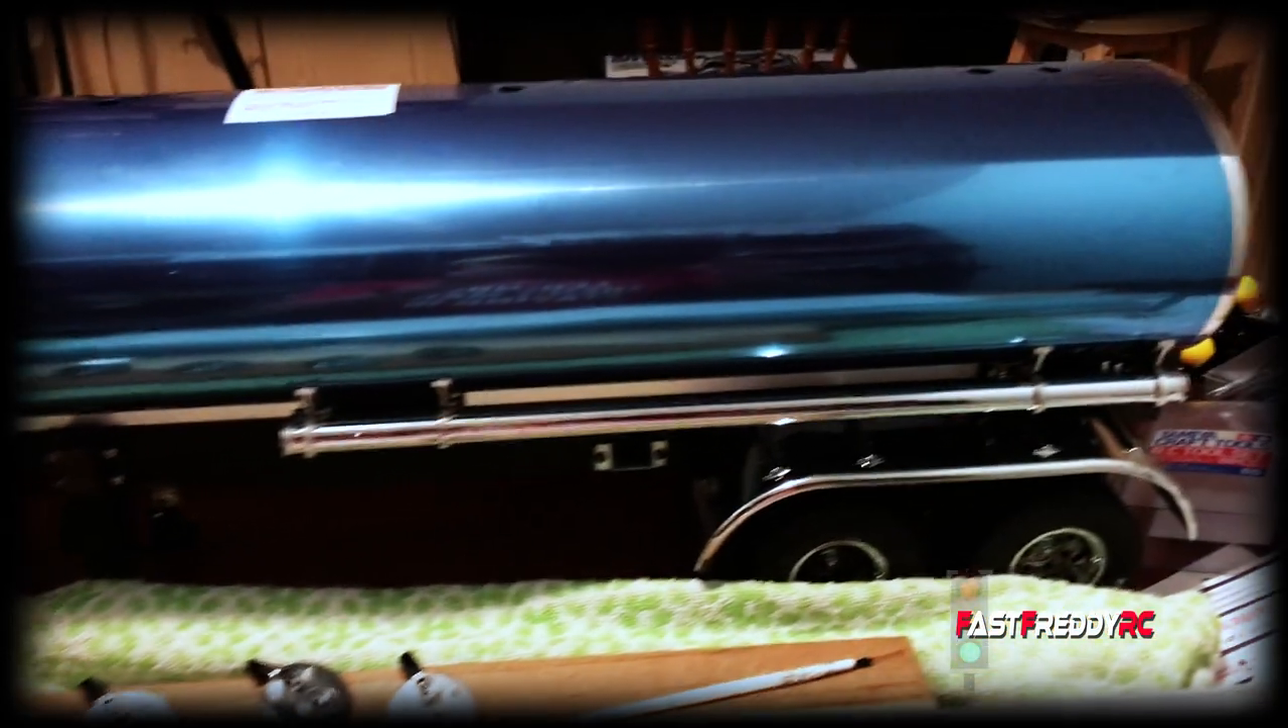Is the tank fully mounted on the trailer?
Yes.